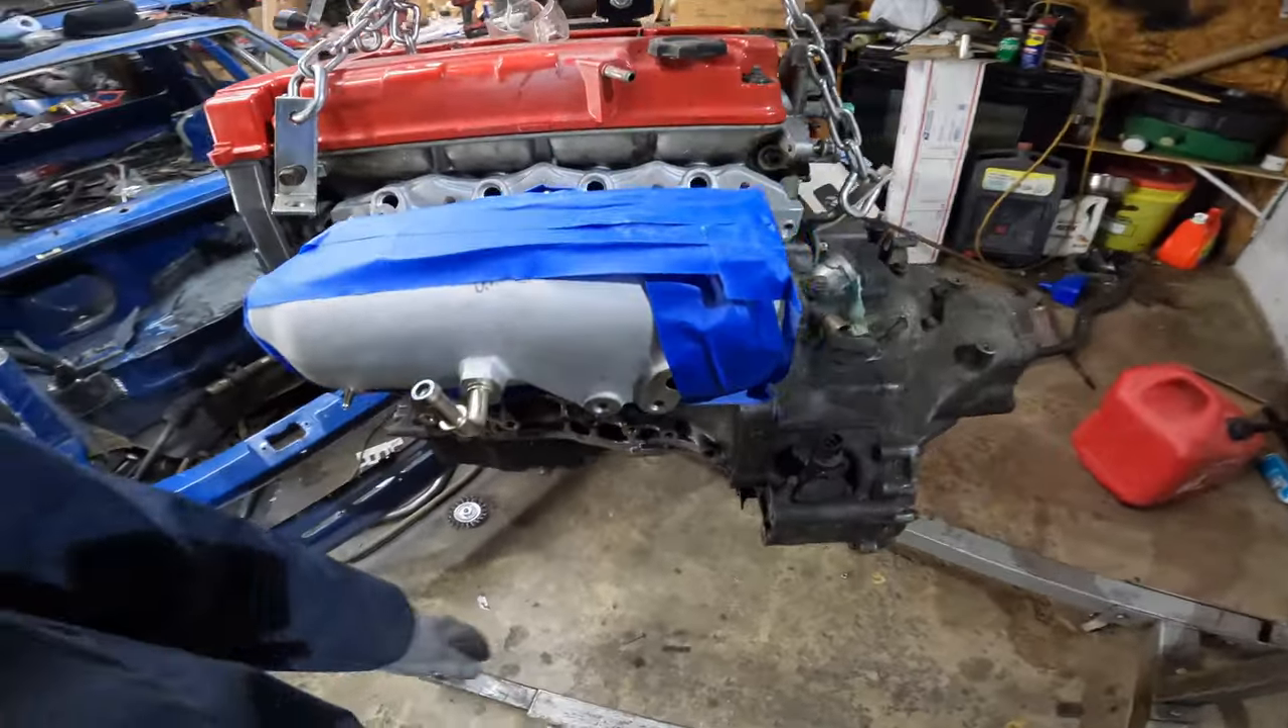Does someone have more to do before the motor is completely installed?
Yes.